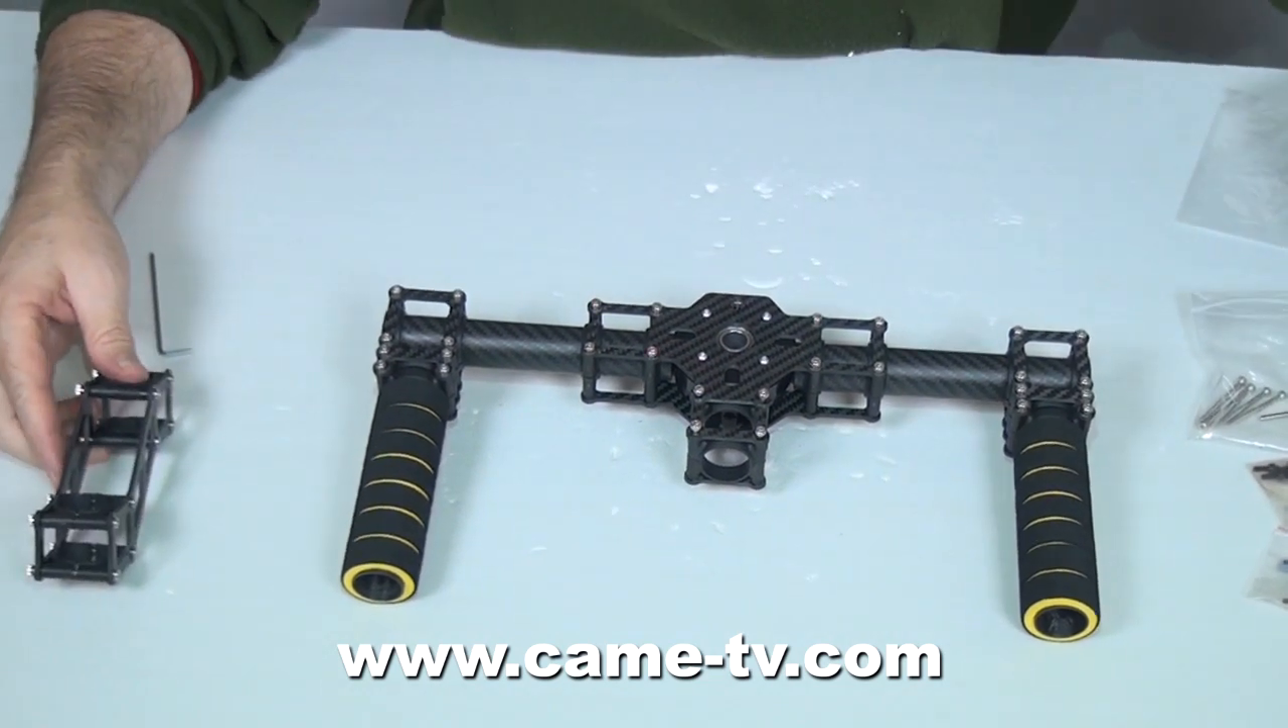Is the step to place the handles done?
Yes.